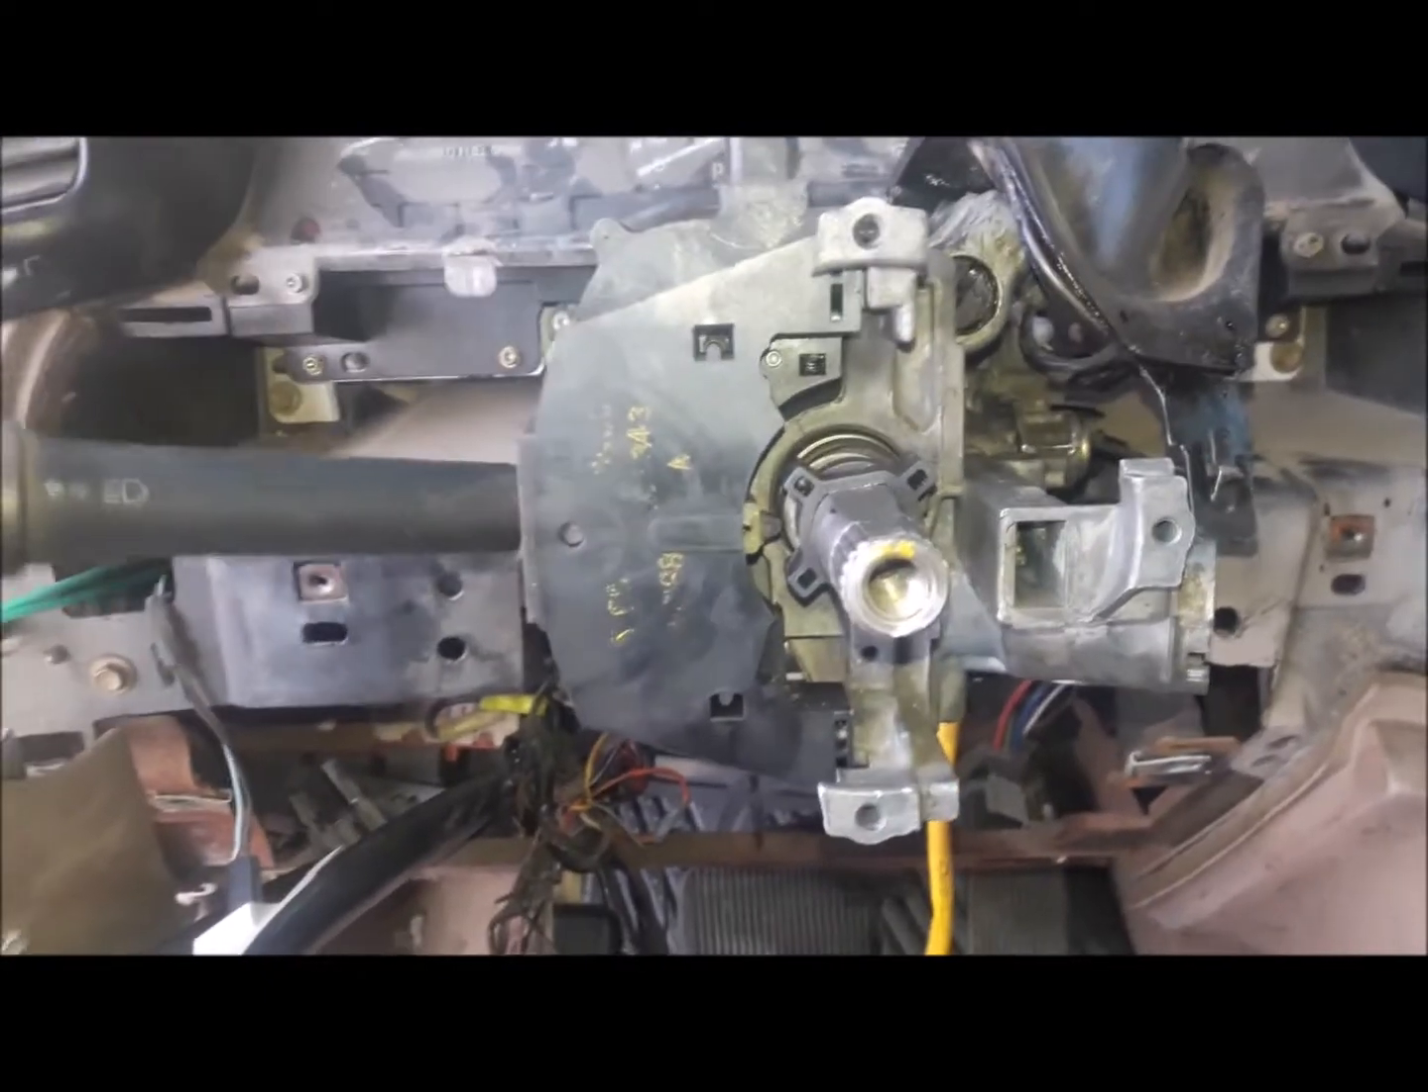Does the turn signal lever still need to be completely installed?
No.